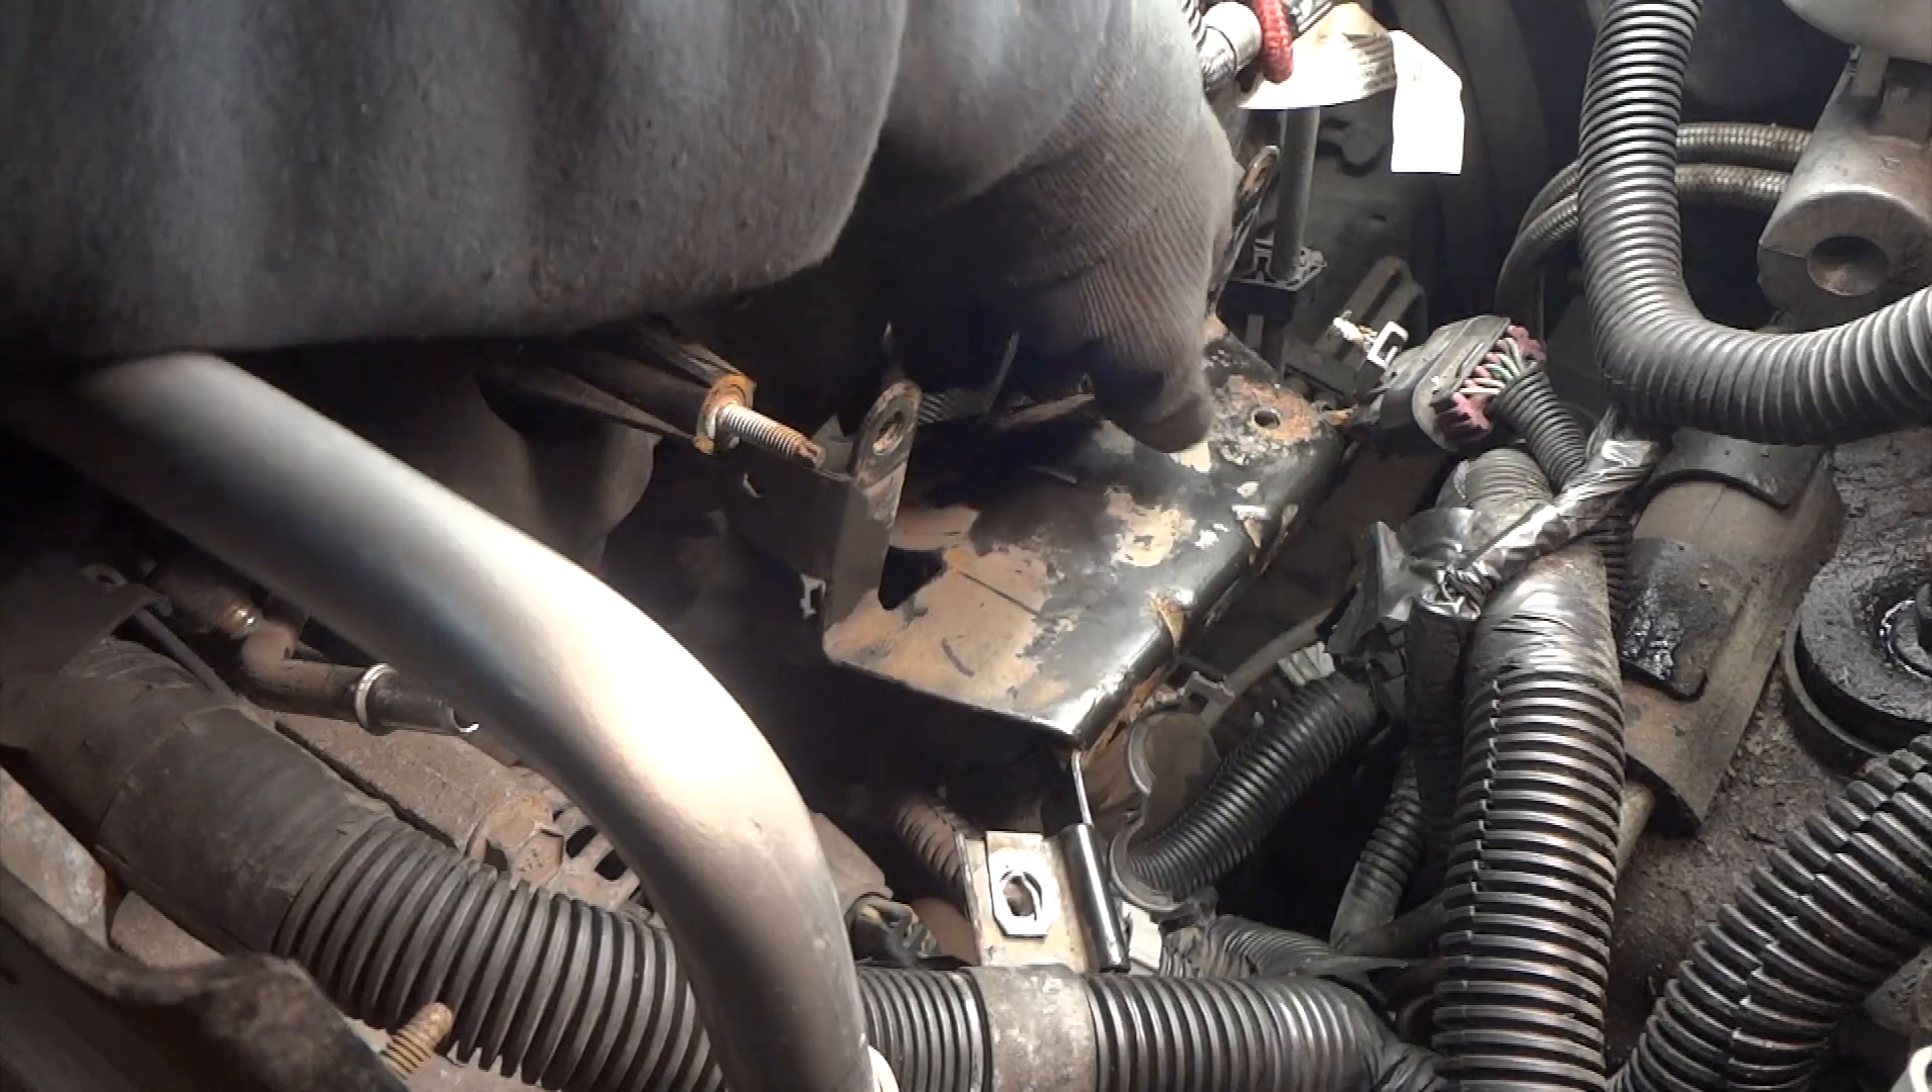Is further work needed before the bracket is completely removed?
Yes.